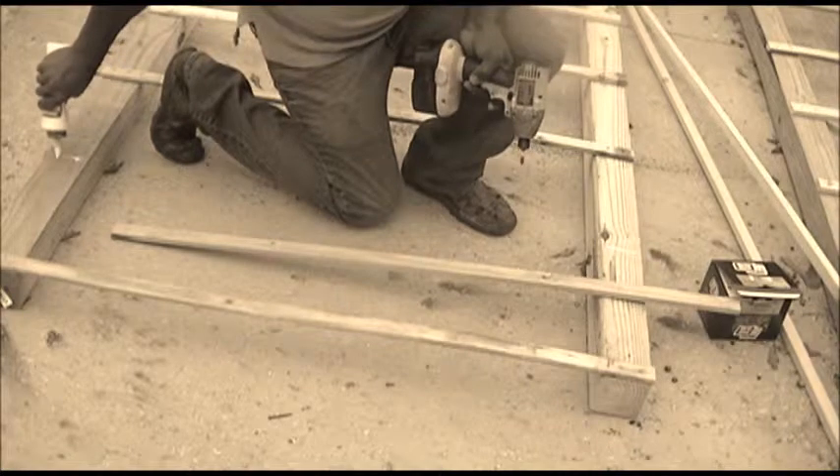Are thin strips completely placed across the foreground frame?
No.